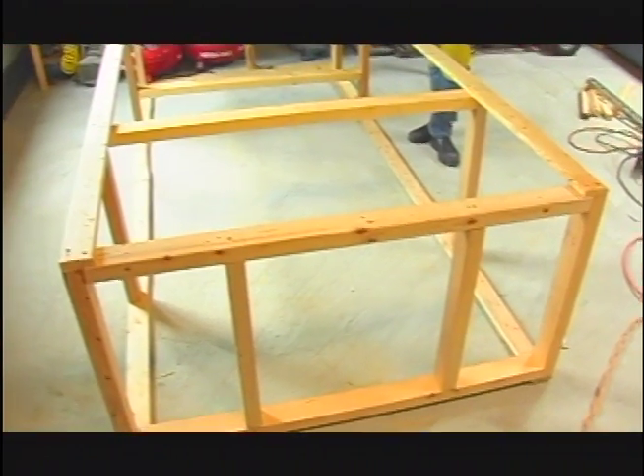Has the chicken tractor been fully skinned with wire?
No.